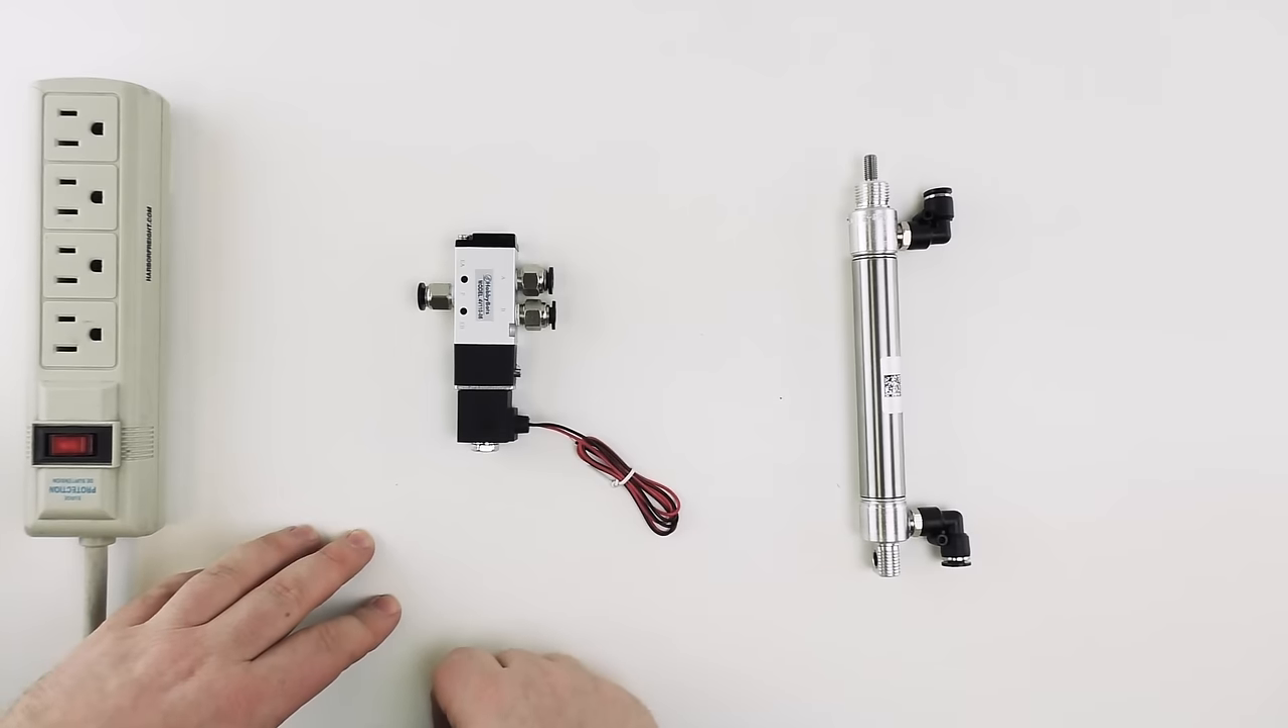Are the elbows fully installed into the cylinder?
Yes.